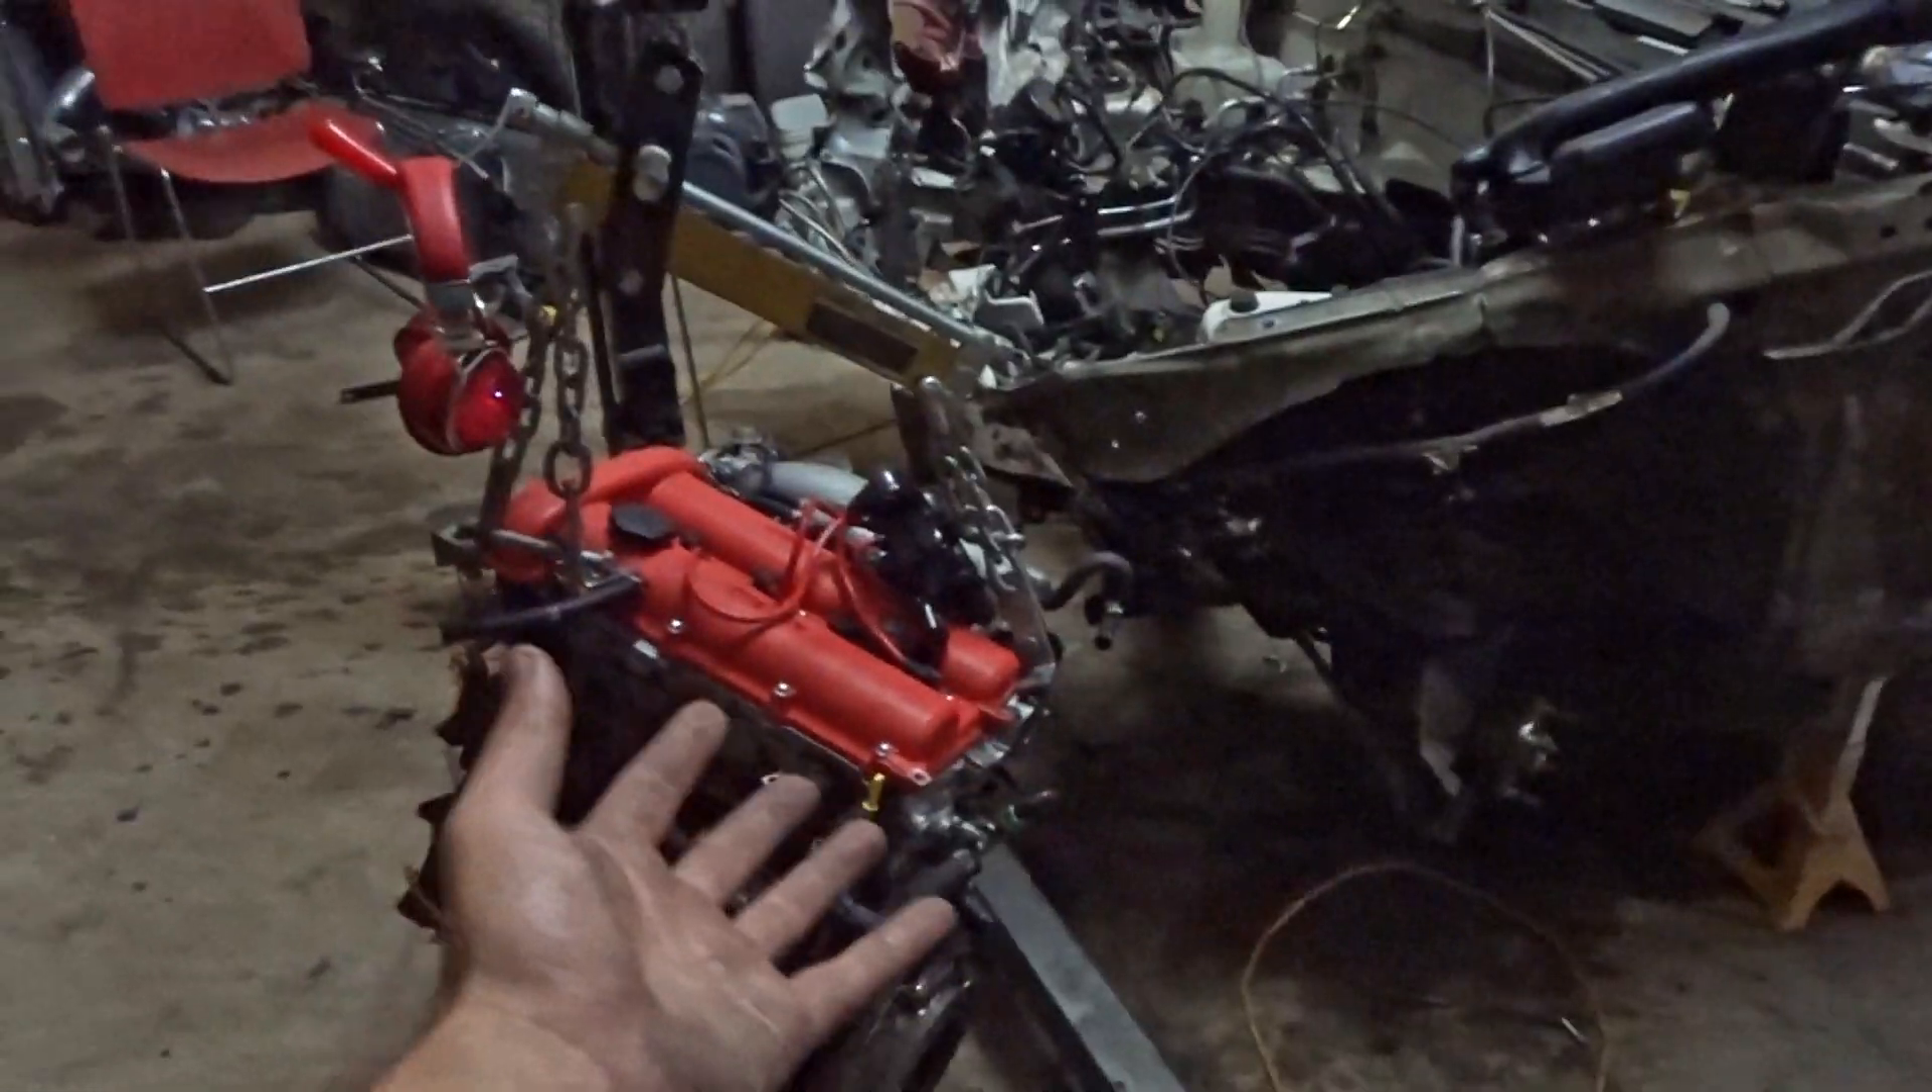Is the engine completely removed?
Yes.